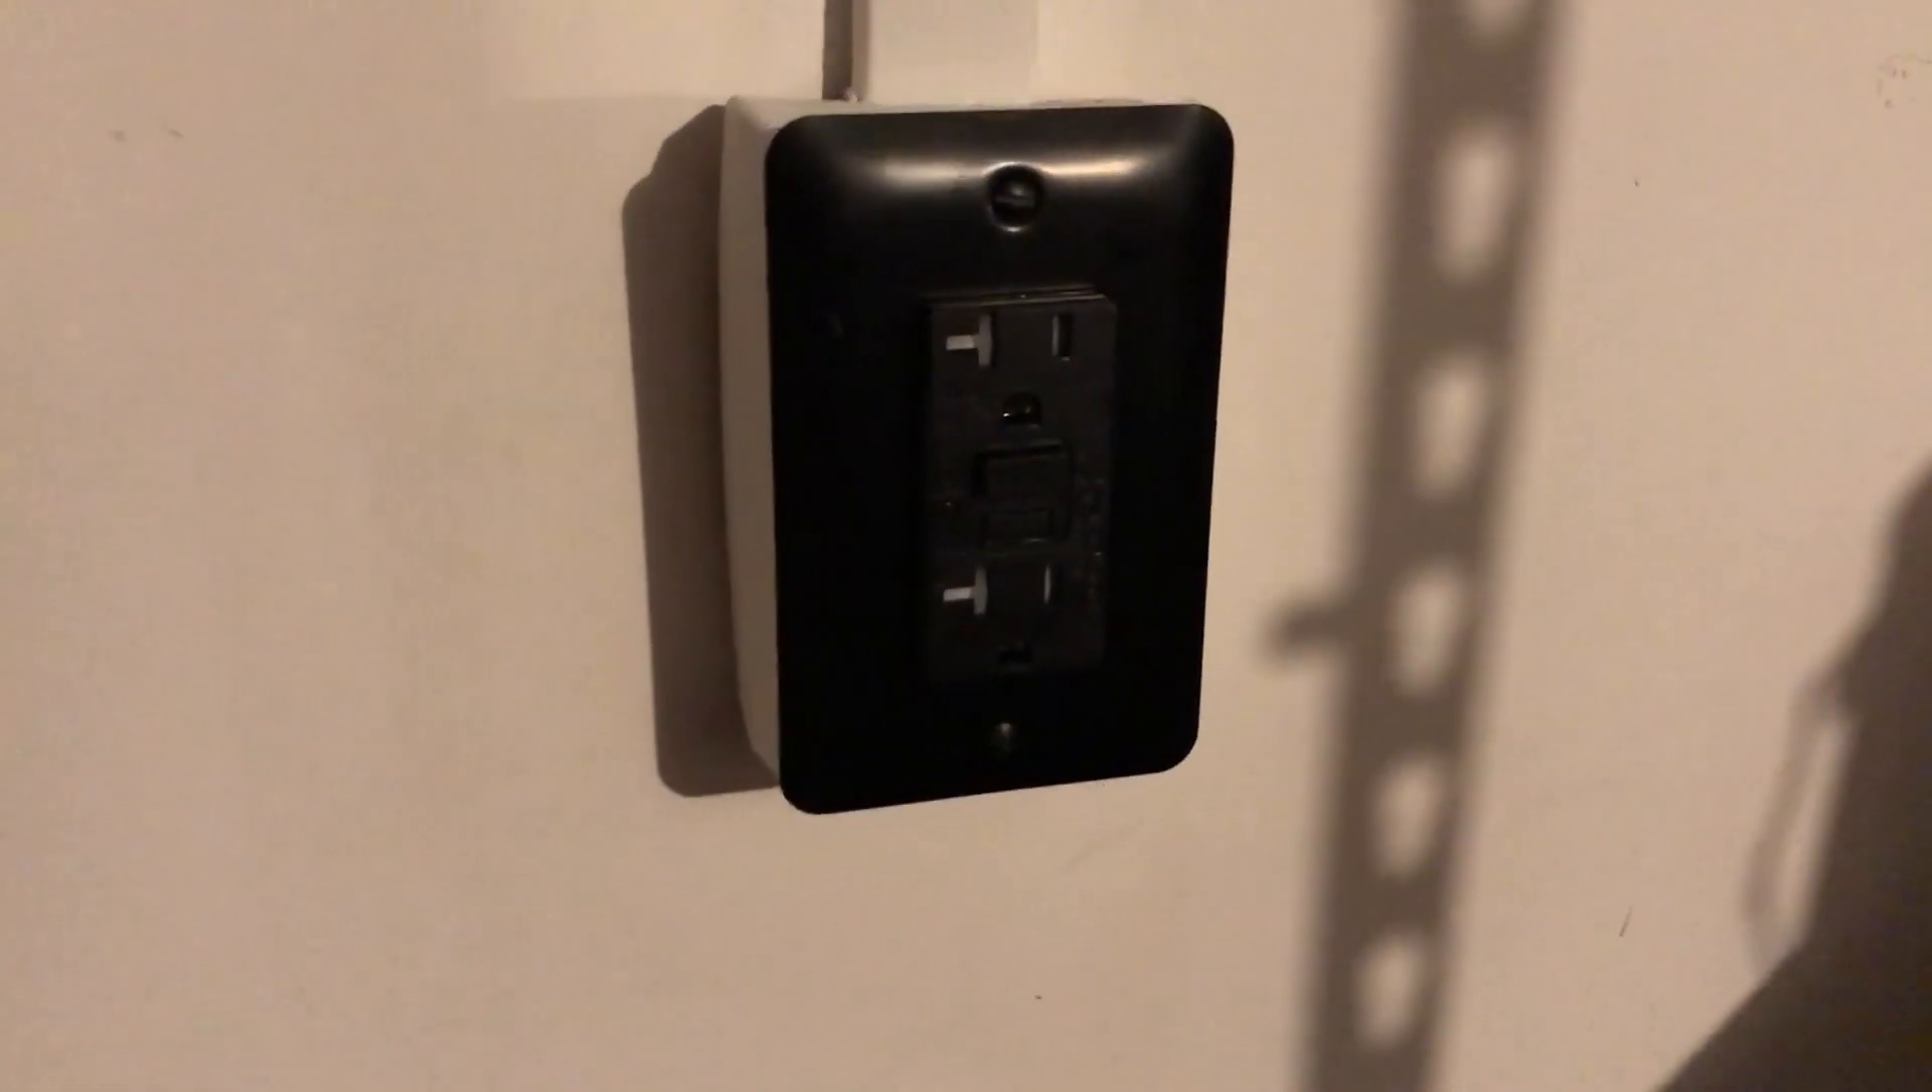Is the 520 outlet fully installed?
Yes.